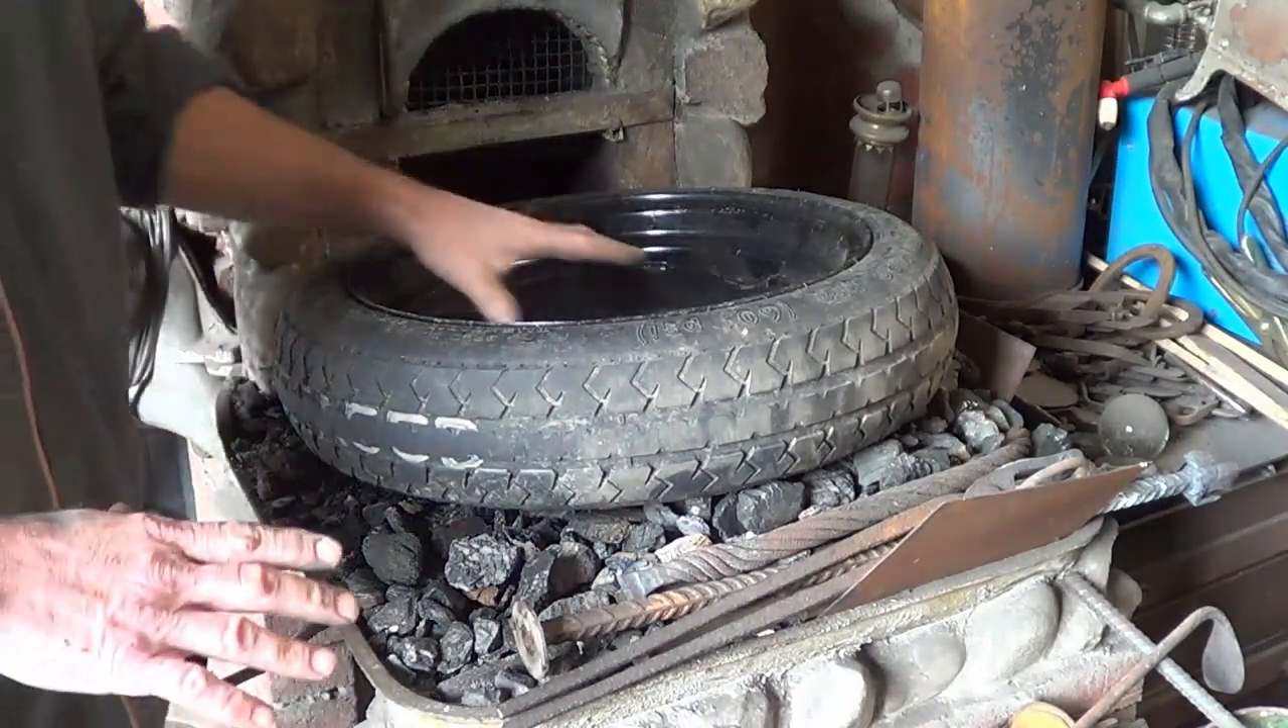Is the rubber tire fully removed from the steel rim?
No.